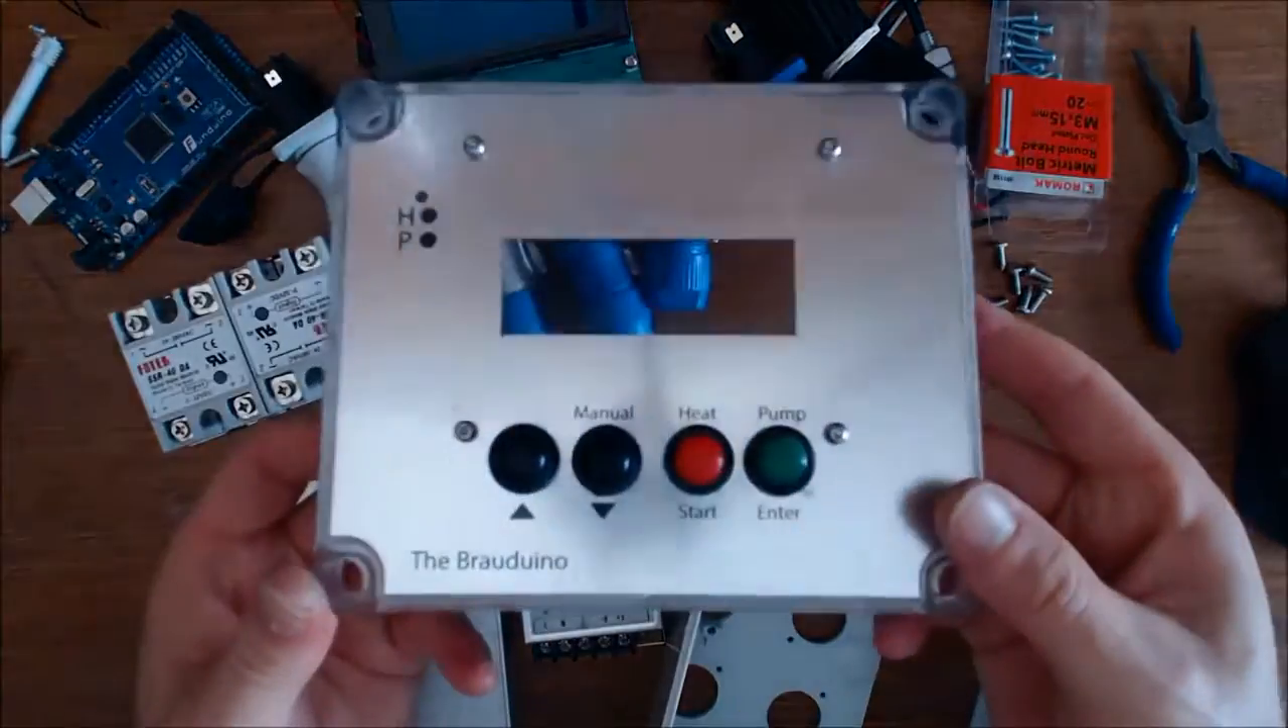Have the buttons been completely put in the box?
Yes.